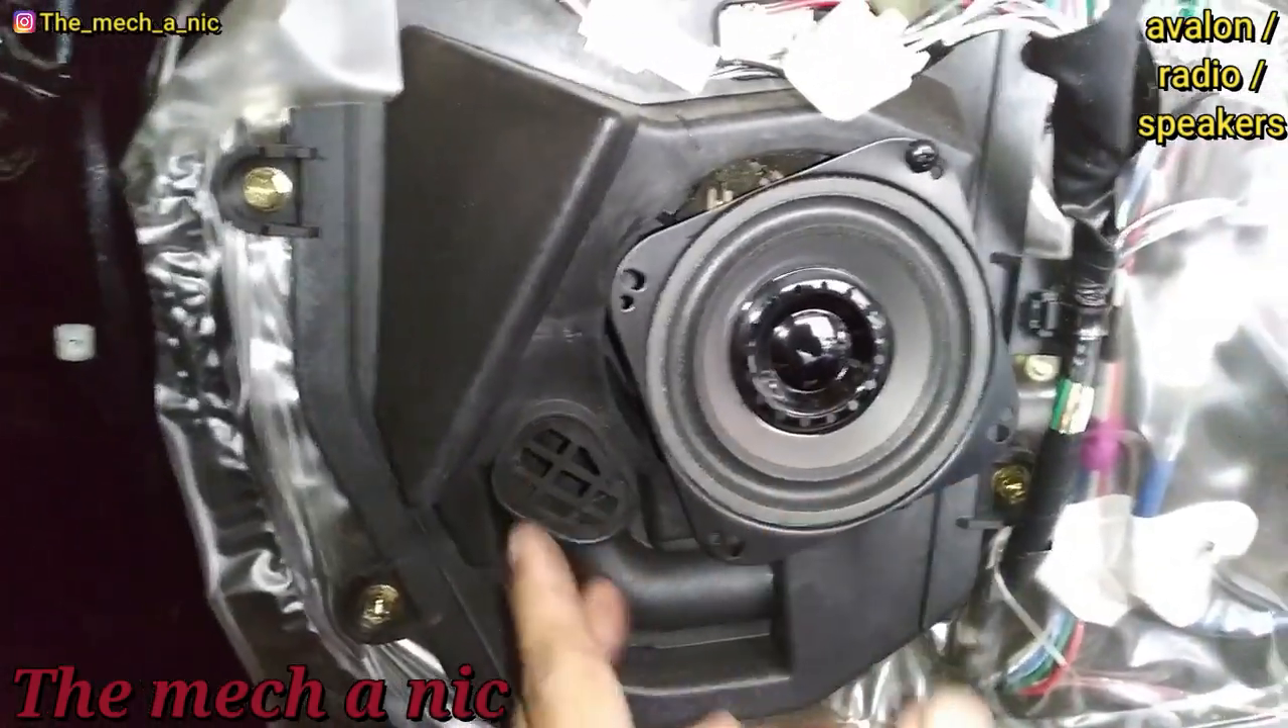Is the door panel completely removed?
Yes.